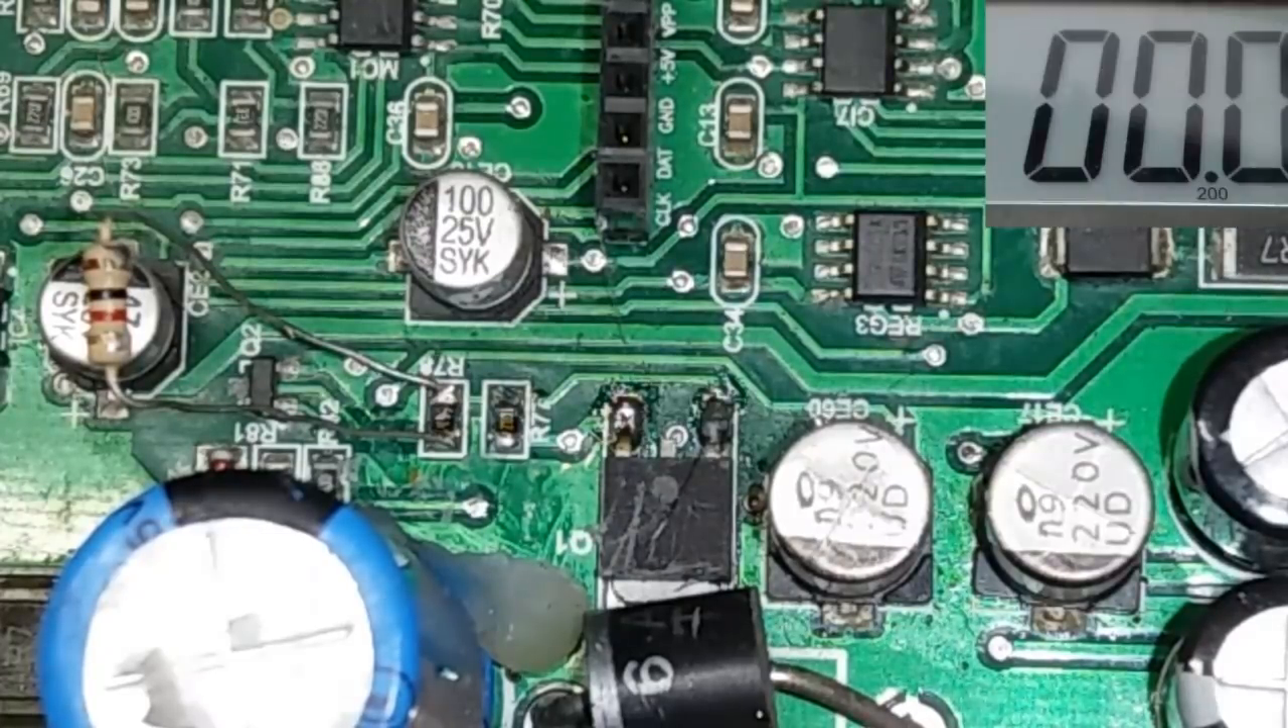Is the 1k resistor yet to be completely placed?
No.